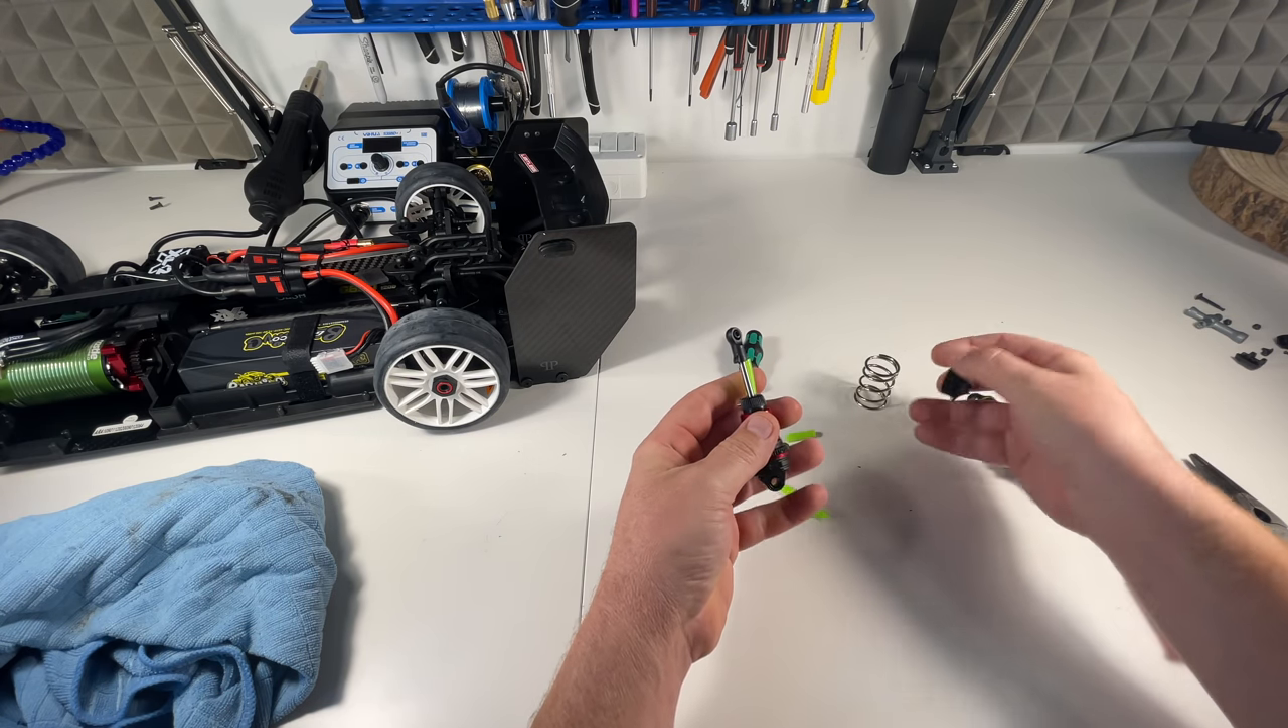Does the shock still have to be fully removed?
No.